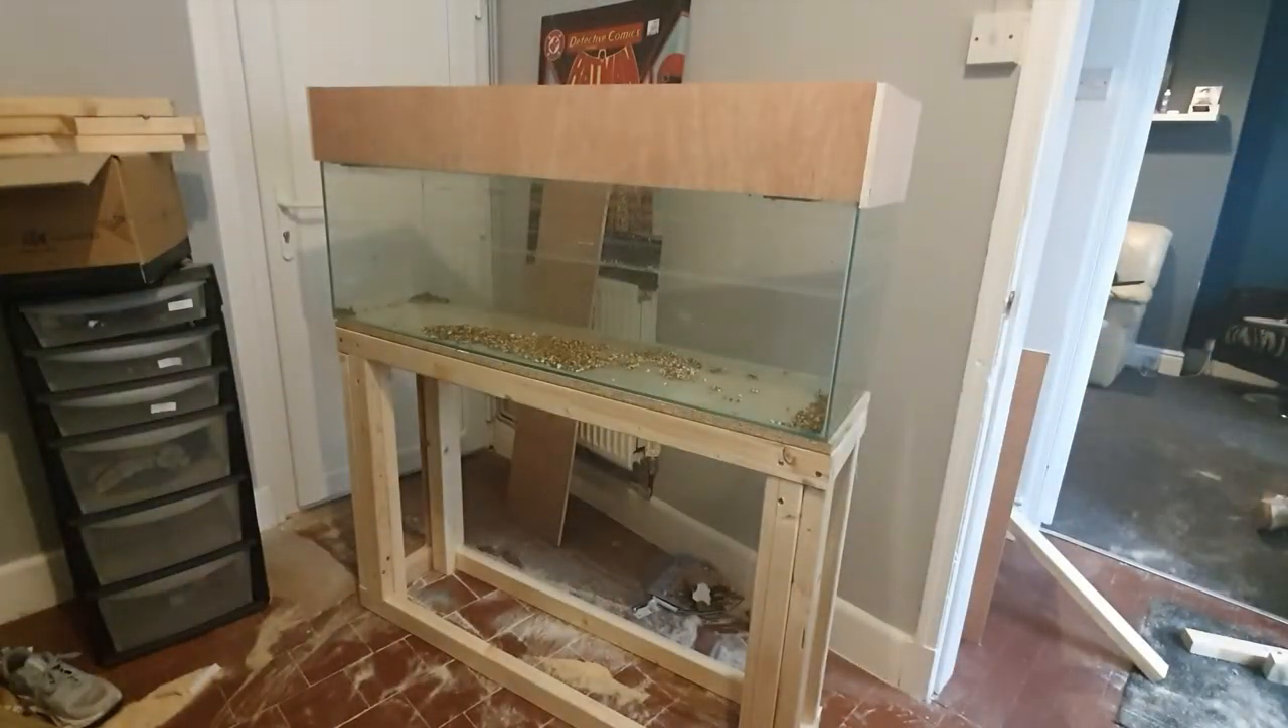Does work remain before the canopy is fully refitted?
No.